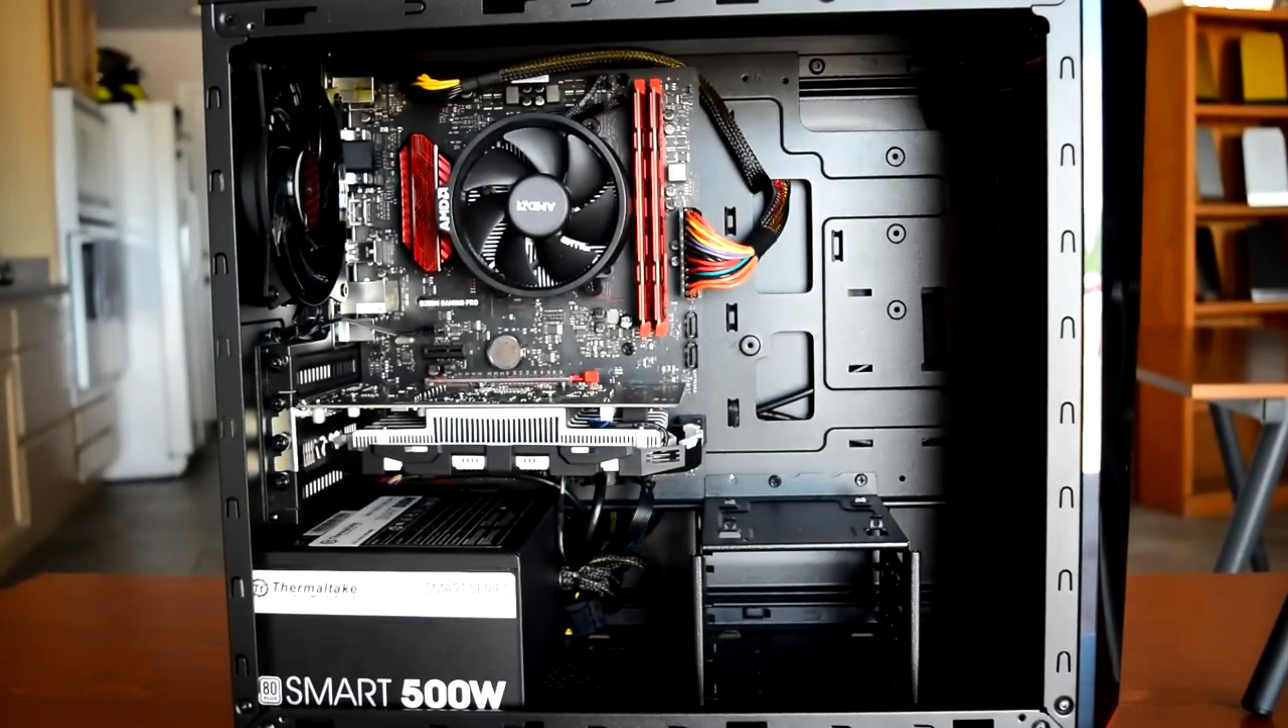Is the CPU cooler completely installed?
Yes.